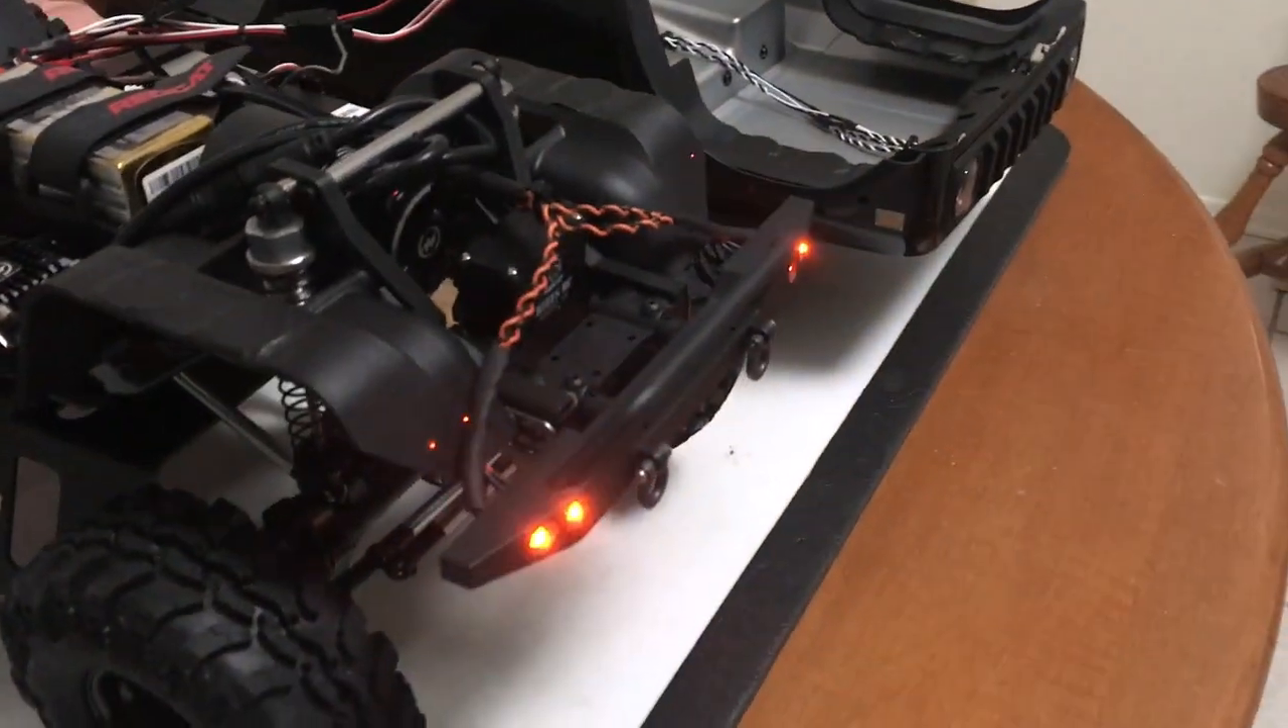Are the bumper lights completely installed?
Yes.